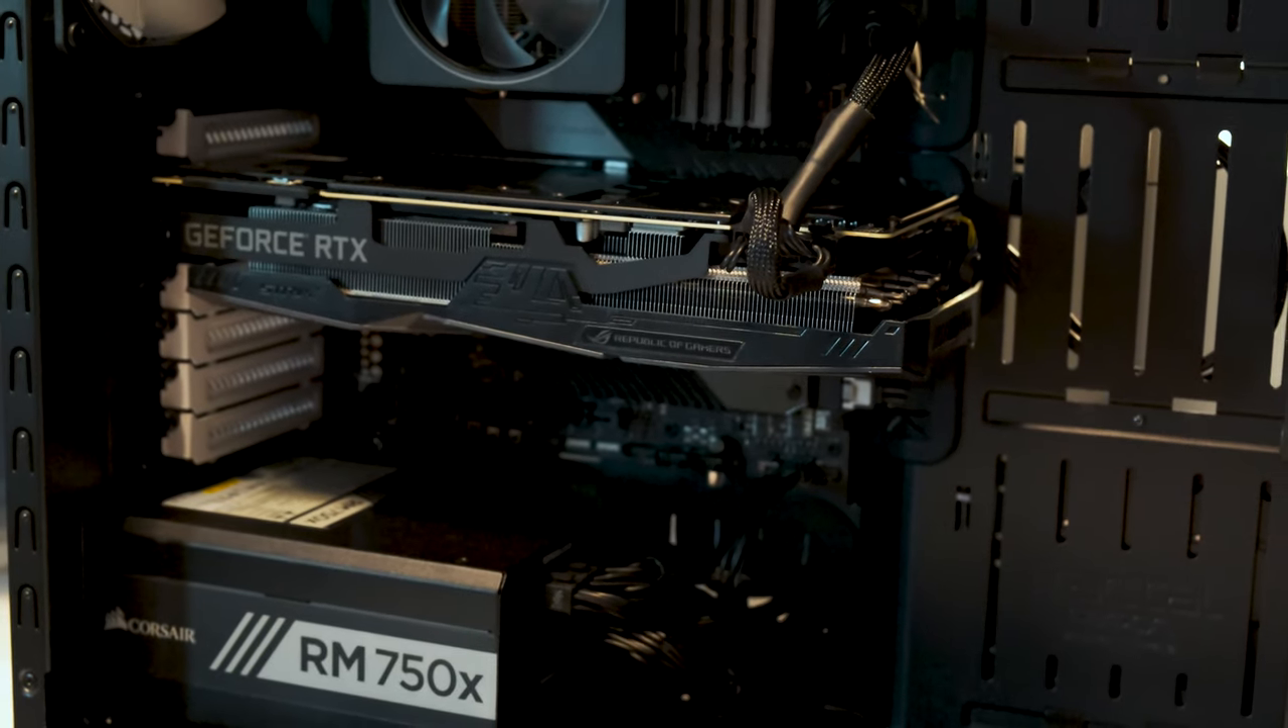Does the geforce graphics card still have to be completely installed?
No.